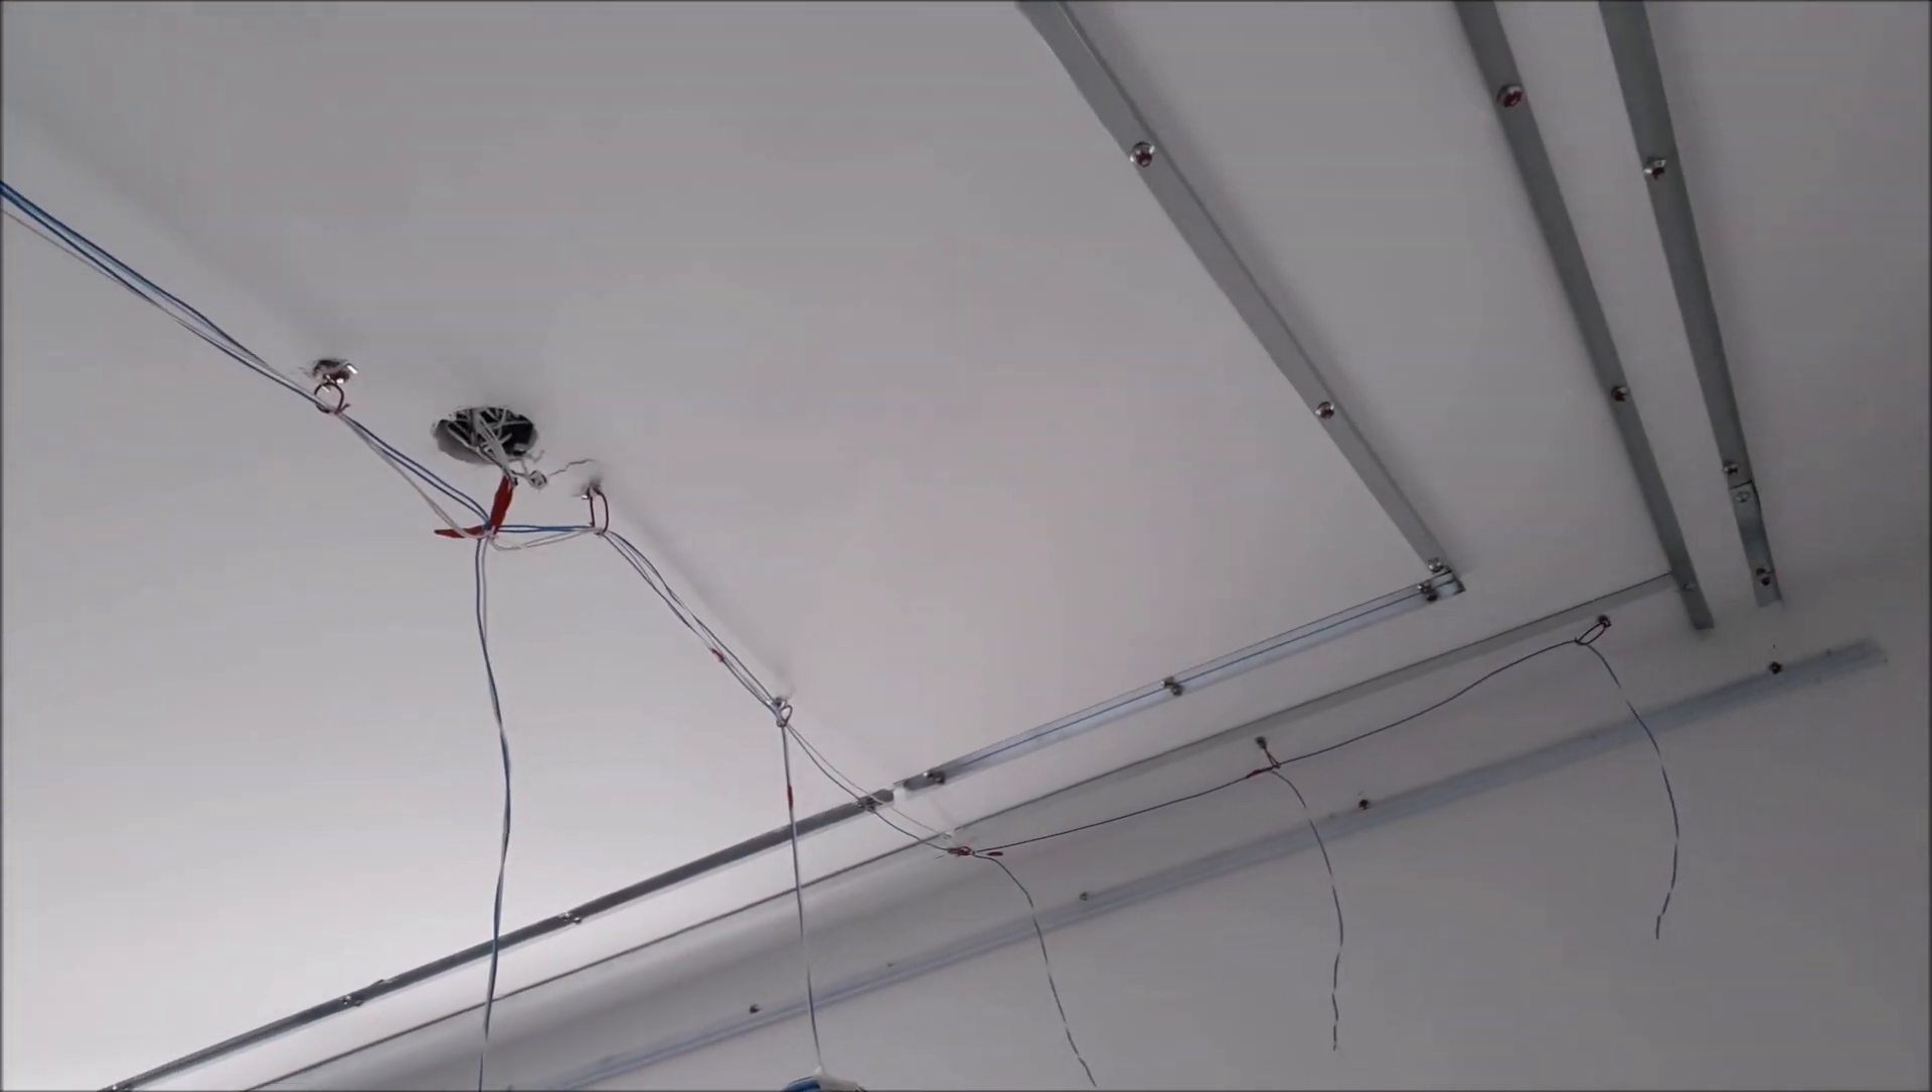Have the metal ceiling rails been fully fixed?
Yes.